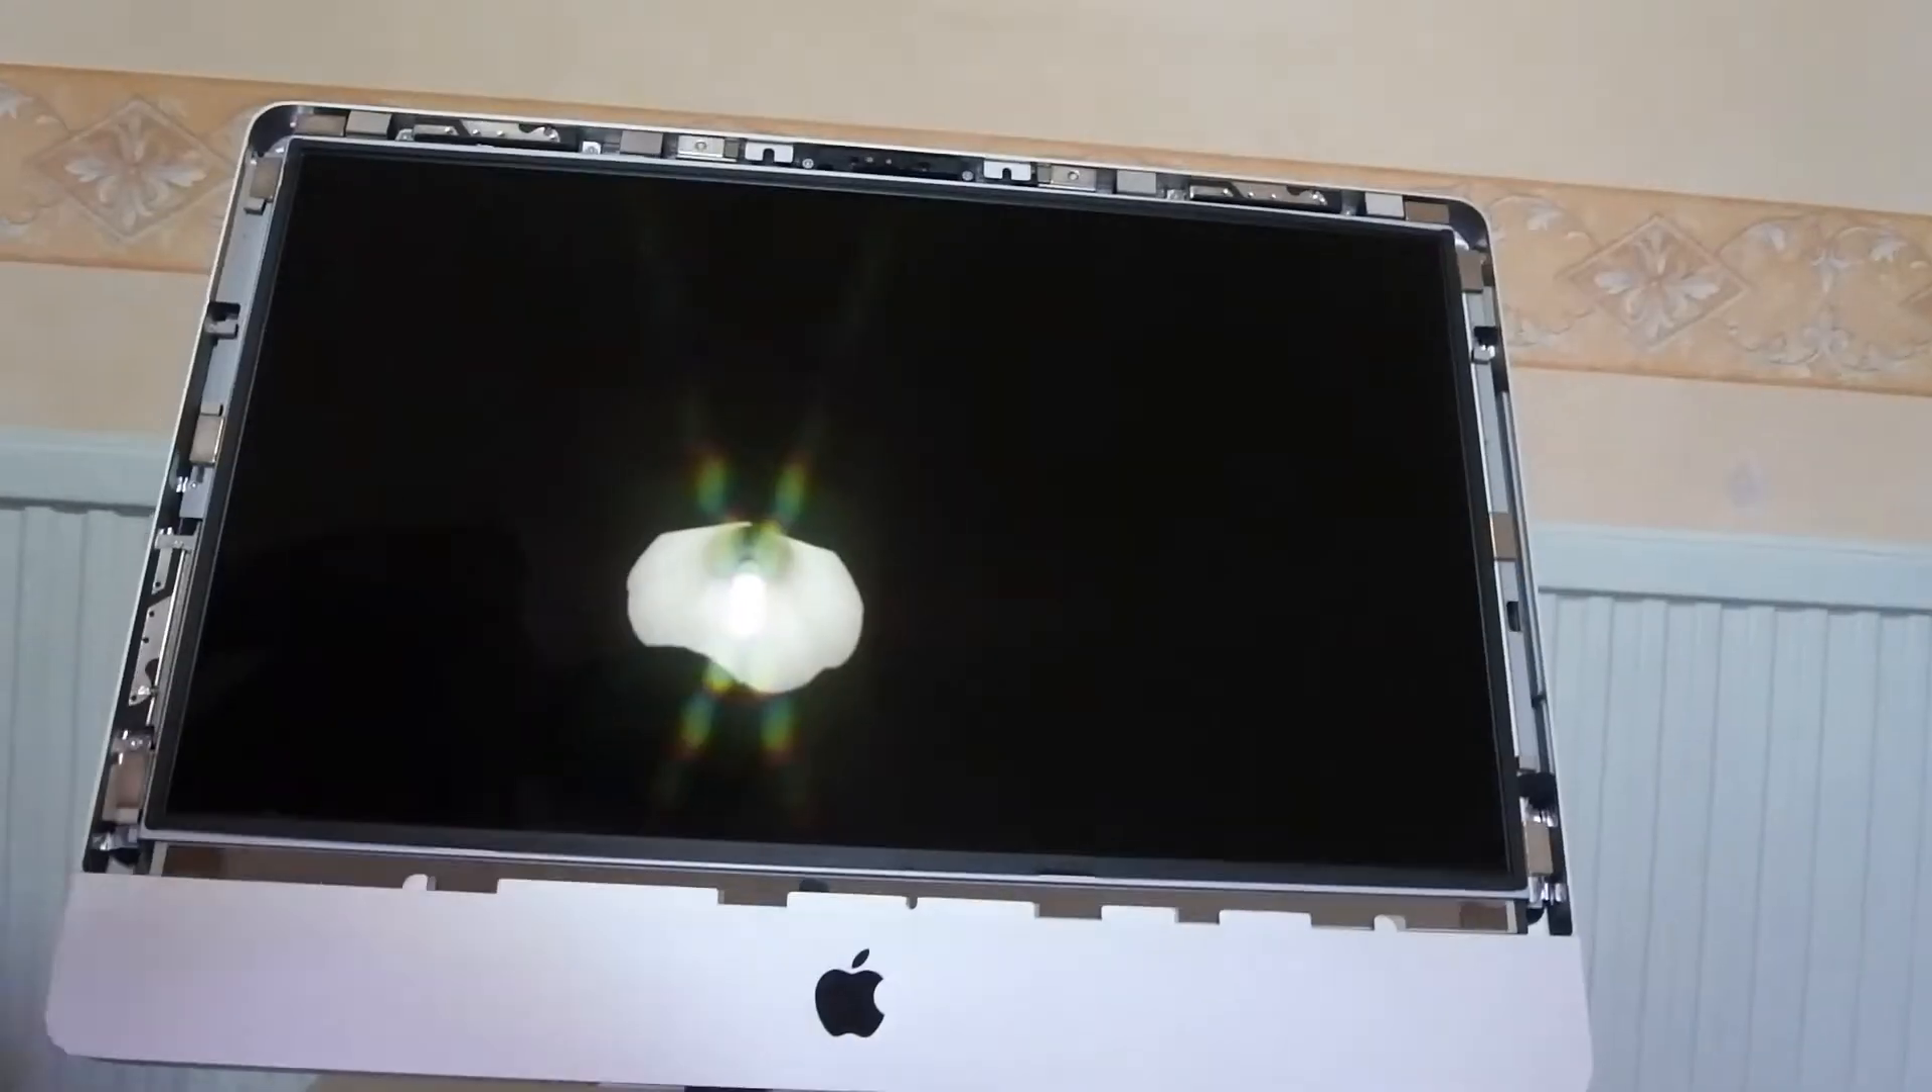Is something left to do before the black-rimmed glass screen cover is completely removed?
No.